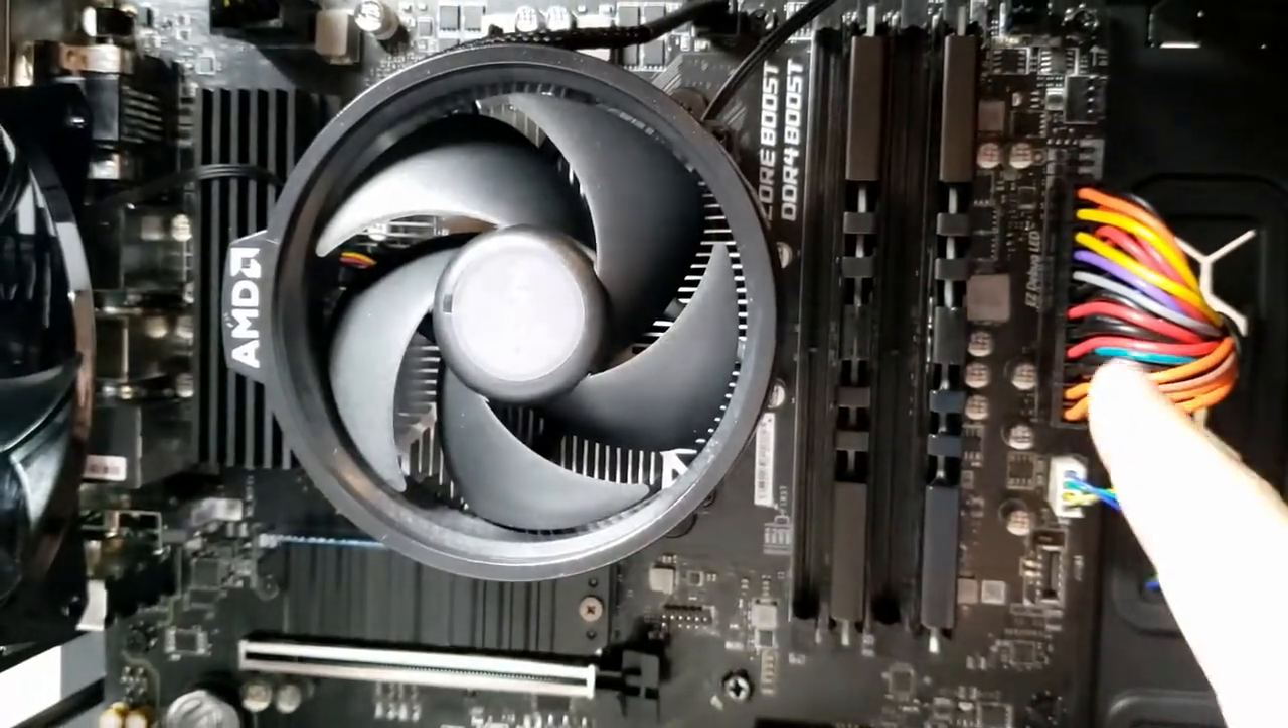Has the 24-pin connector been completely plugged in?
Yes.